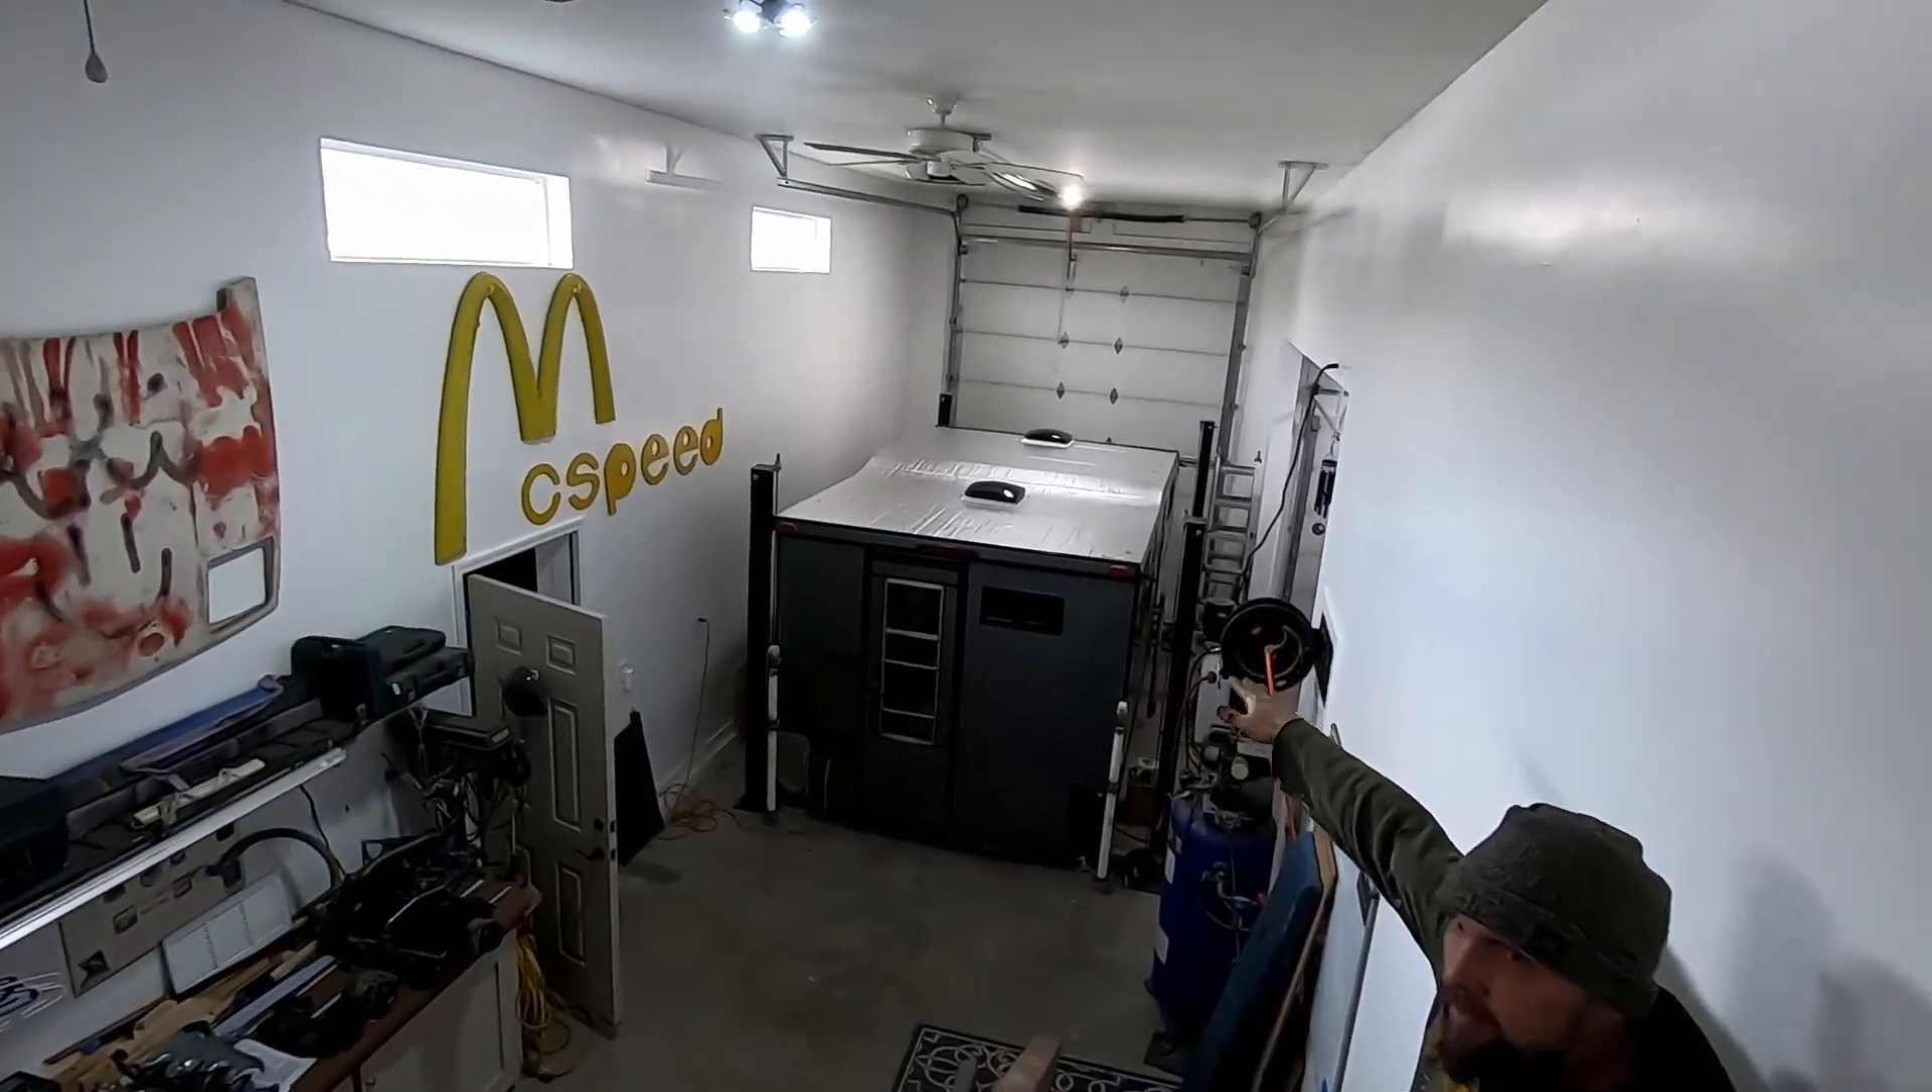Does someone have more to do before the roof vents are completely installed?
No.